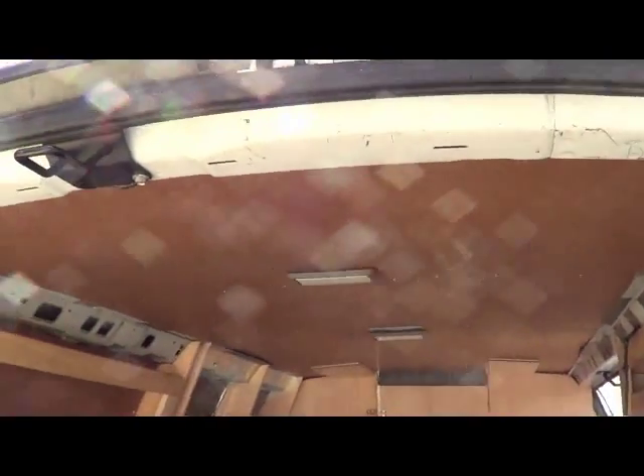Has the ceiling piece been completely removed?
No.